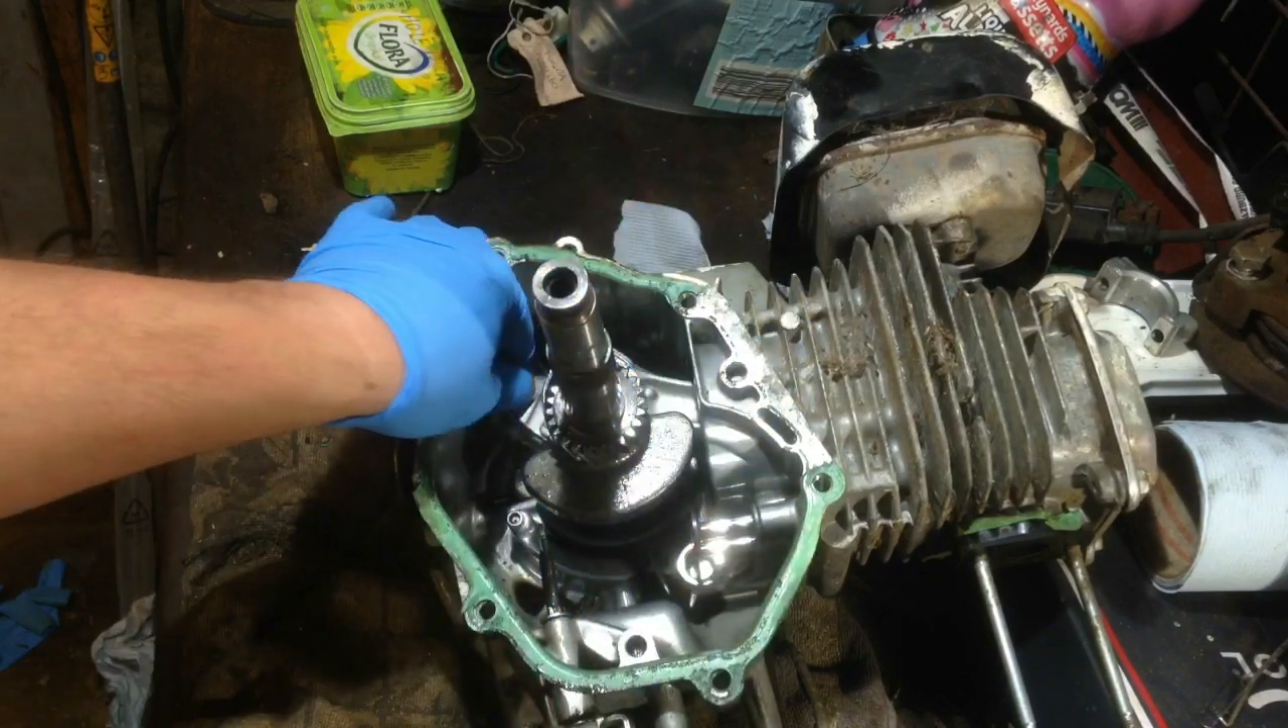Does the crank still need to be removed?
Yes.